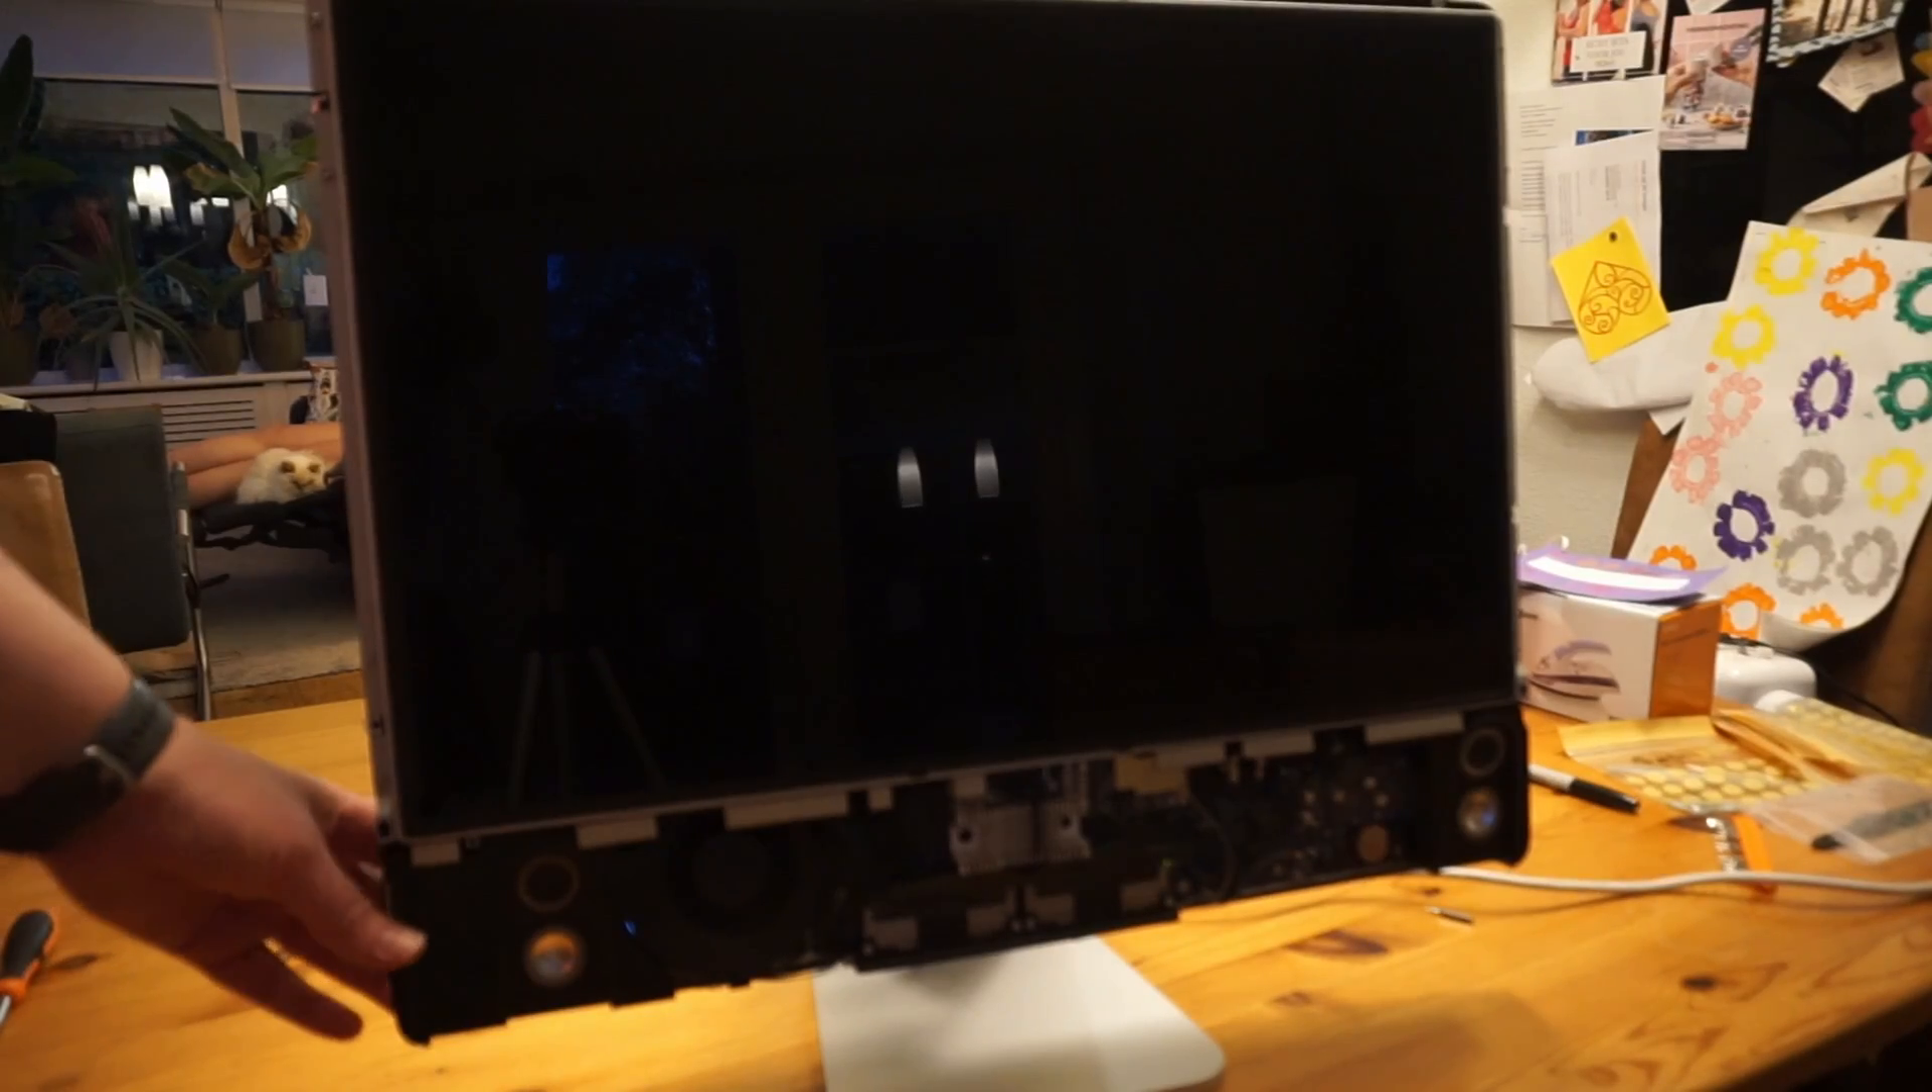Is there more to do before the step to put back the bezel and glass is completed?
Yes.